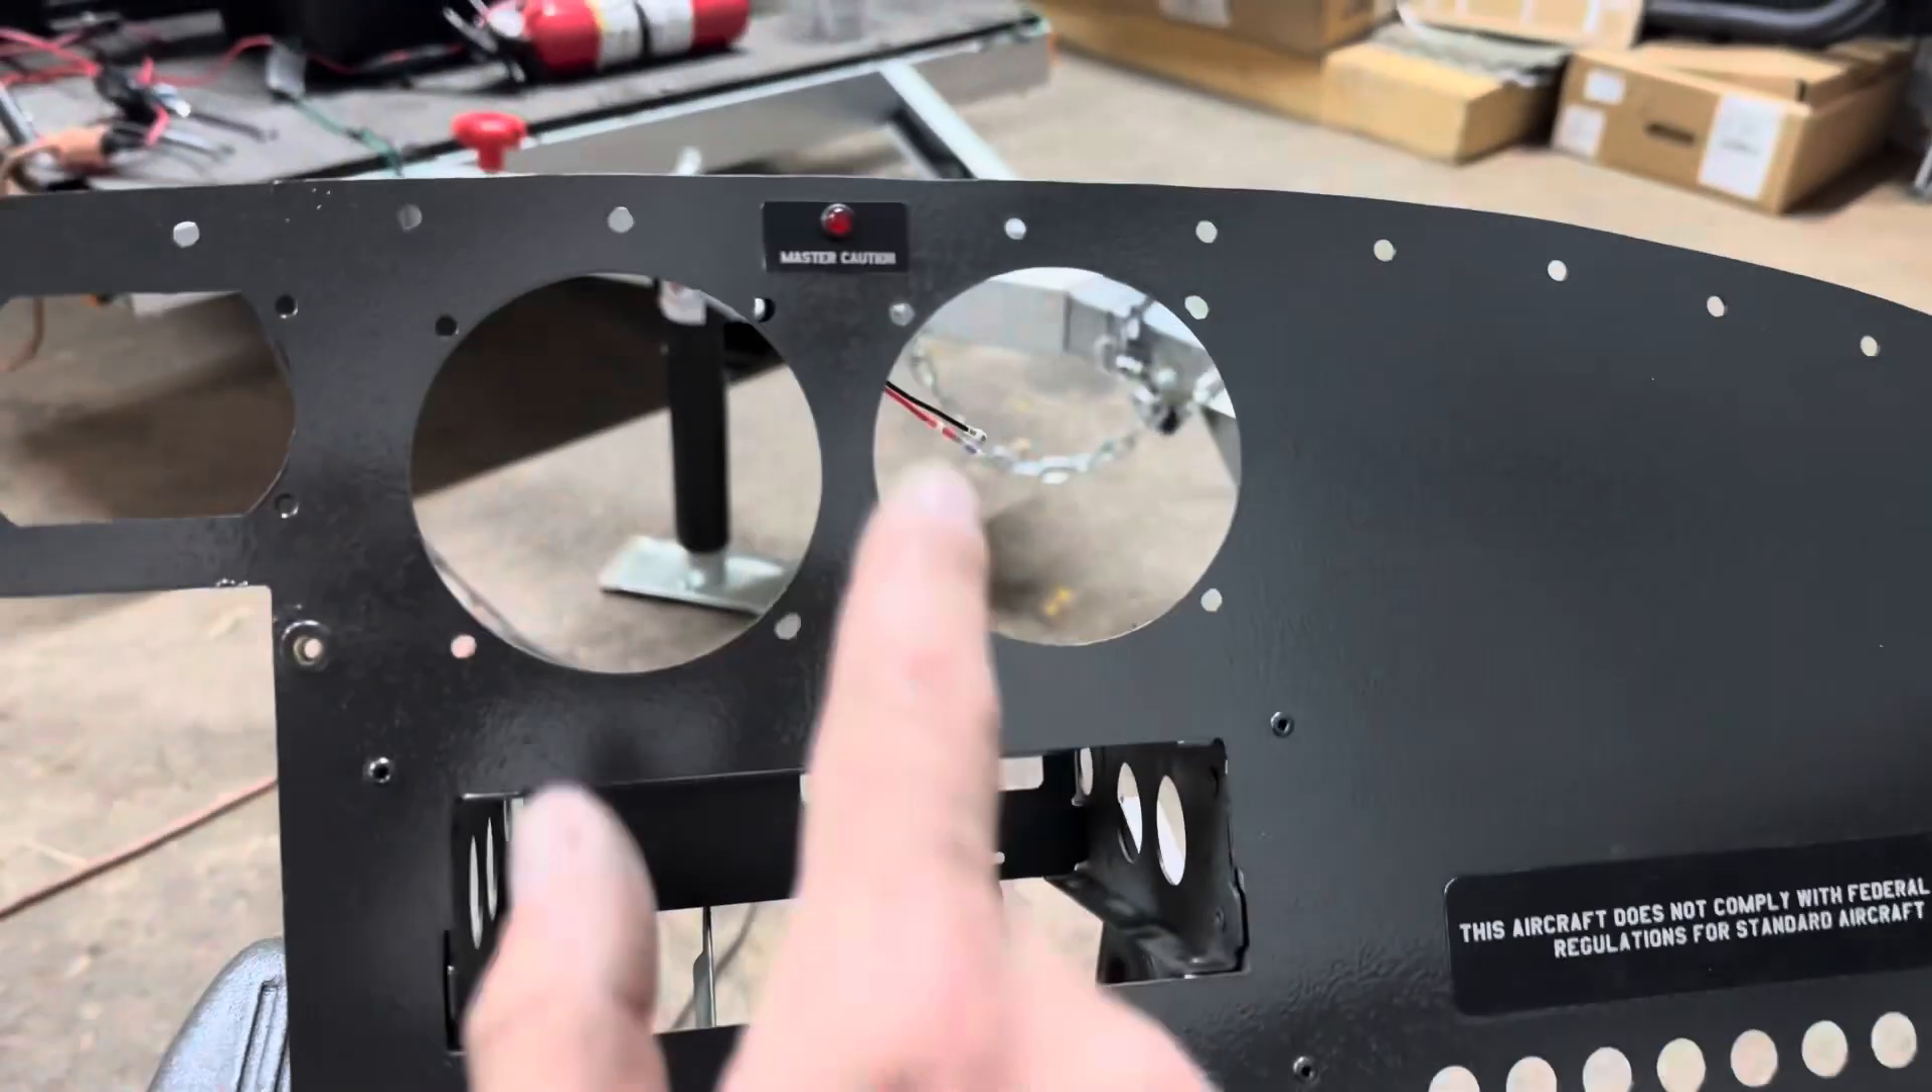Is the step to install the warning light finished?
Yes.